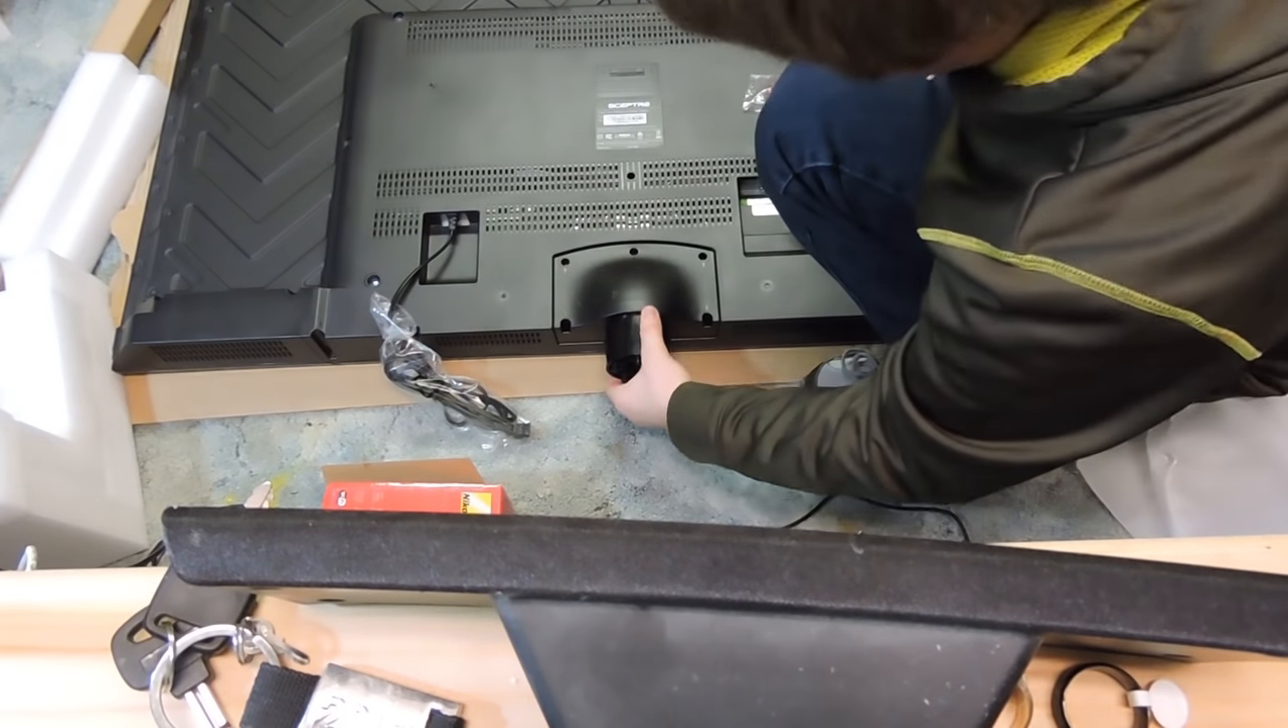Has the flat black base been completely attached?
No.